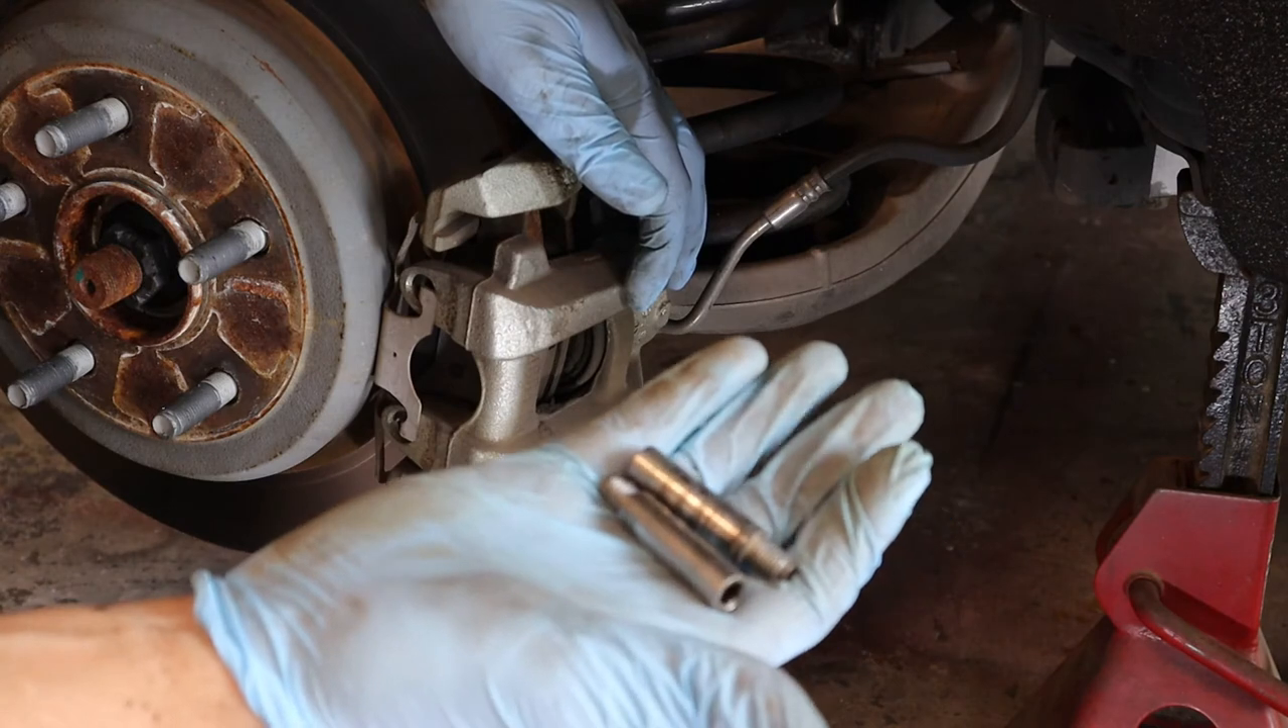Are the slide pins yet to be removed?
No.